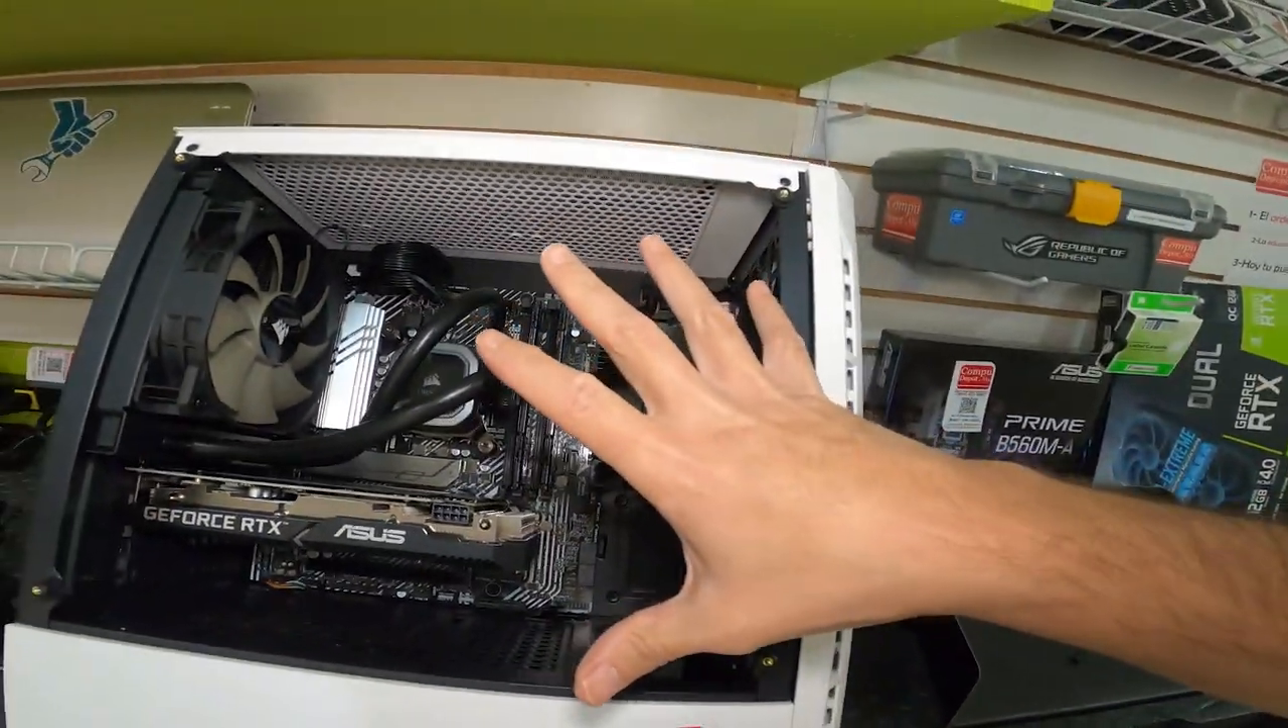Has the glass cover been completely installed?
No.